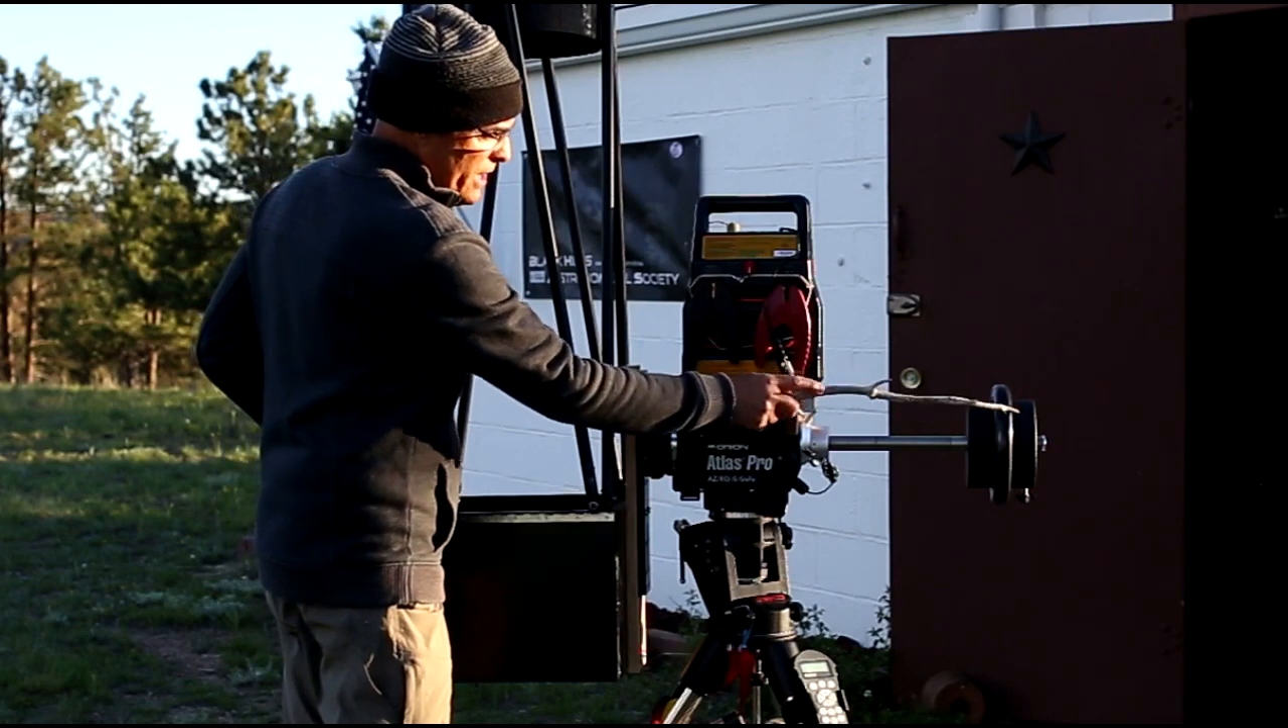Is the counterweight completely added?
Yes.